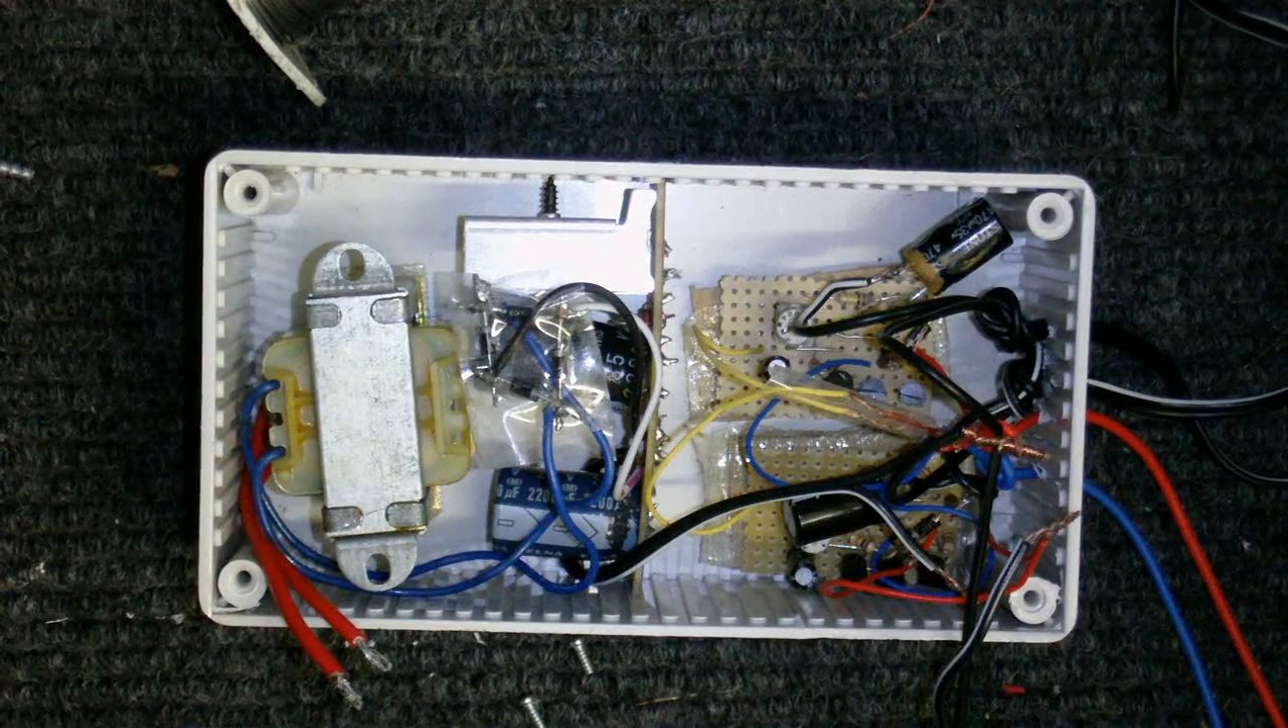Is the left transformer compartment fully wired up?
No.